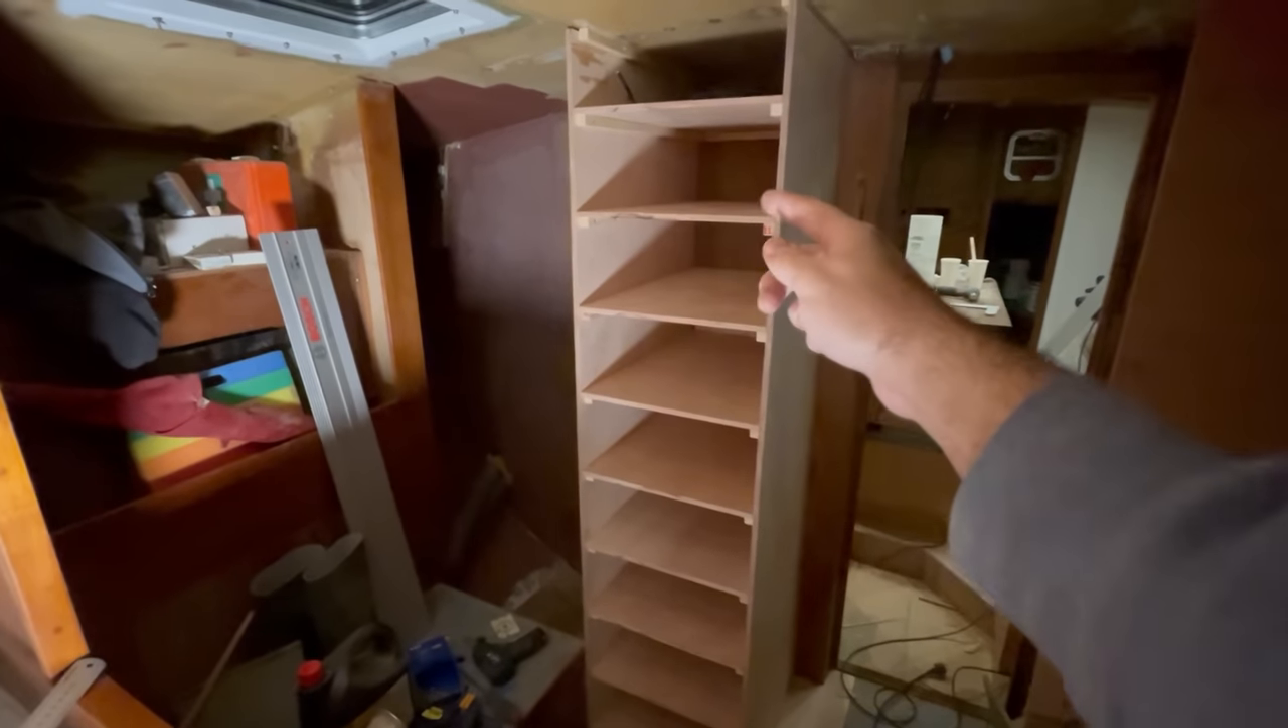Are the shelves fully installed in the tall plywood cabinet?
Yes.